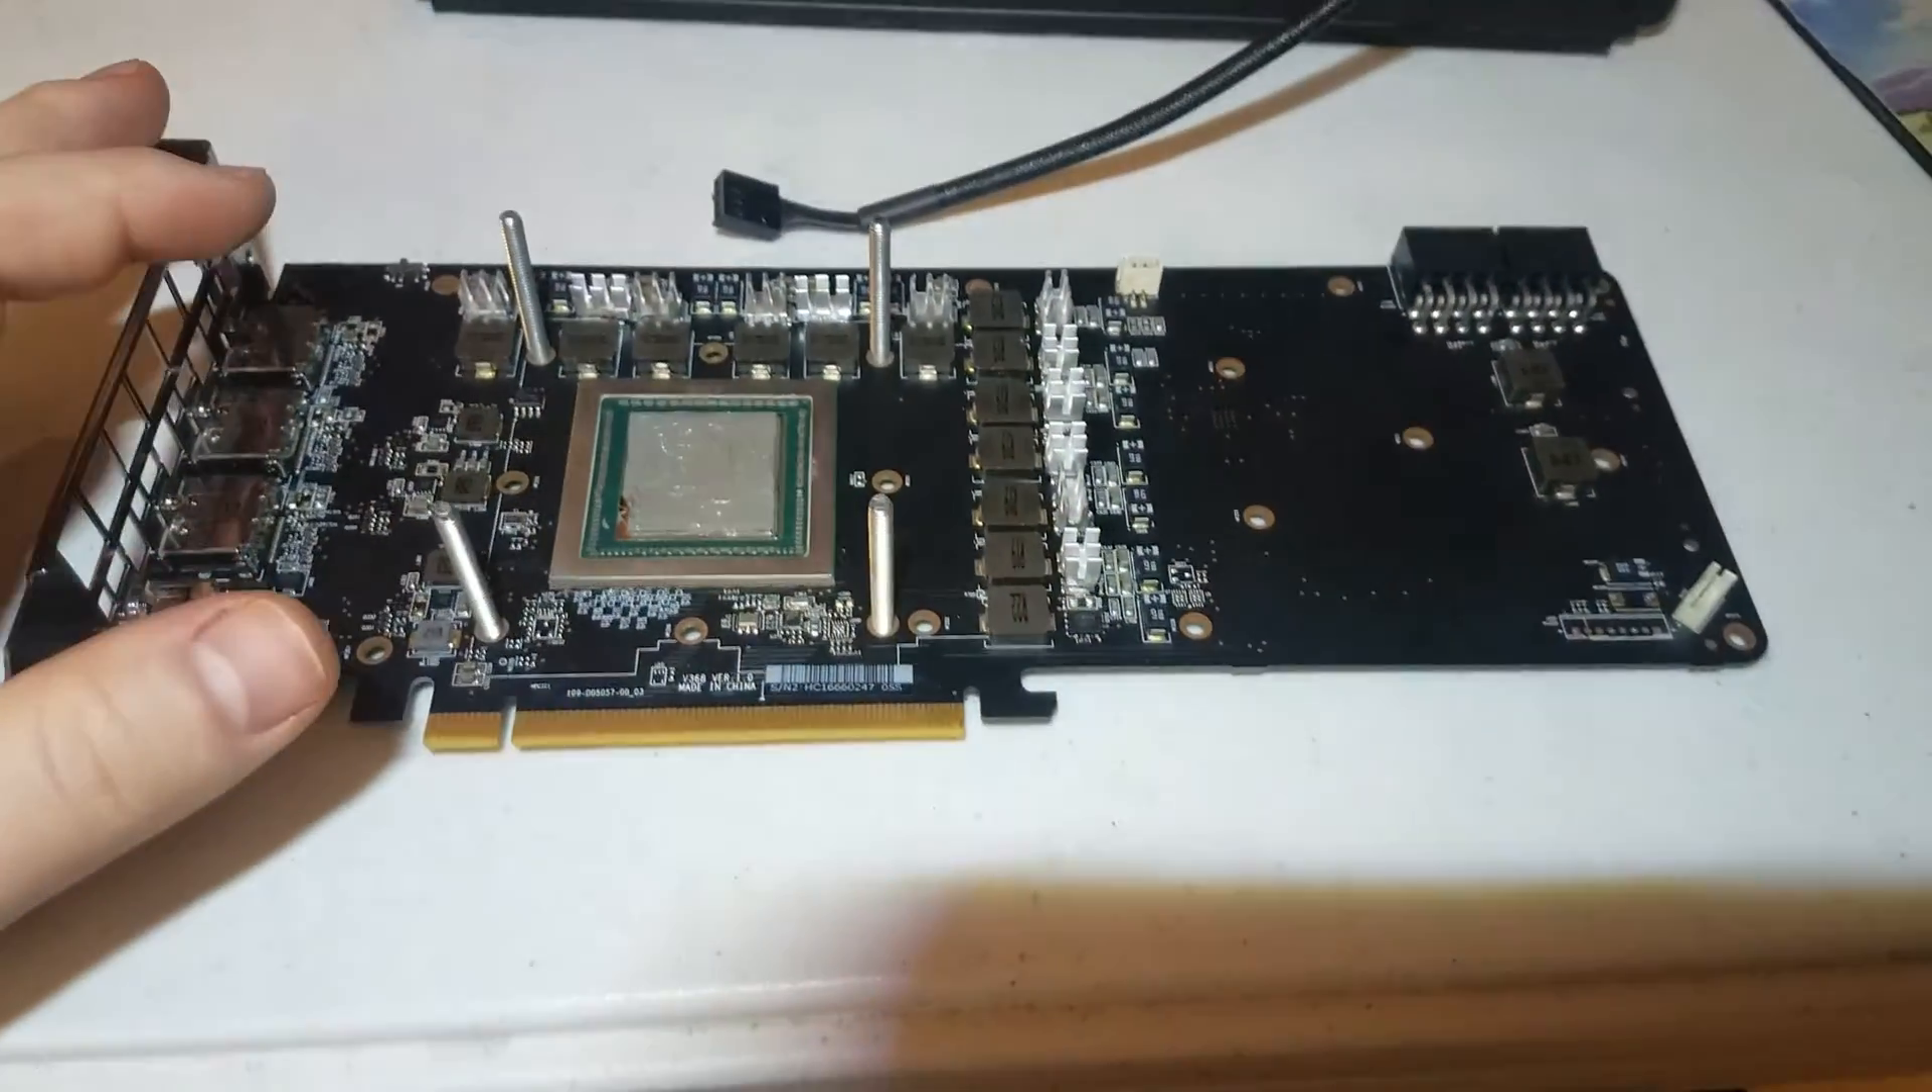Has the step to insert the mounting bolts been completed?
Yes.